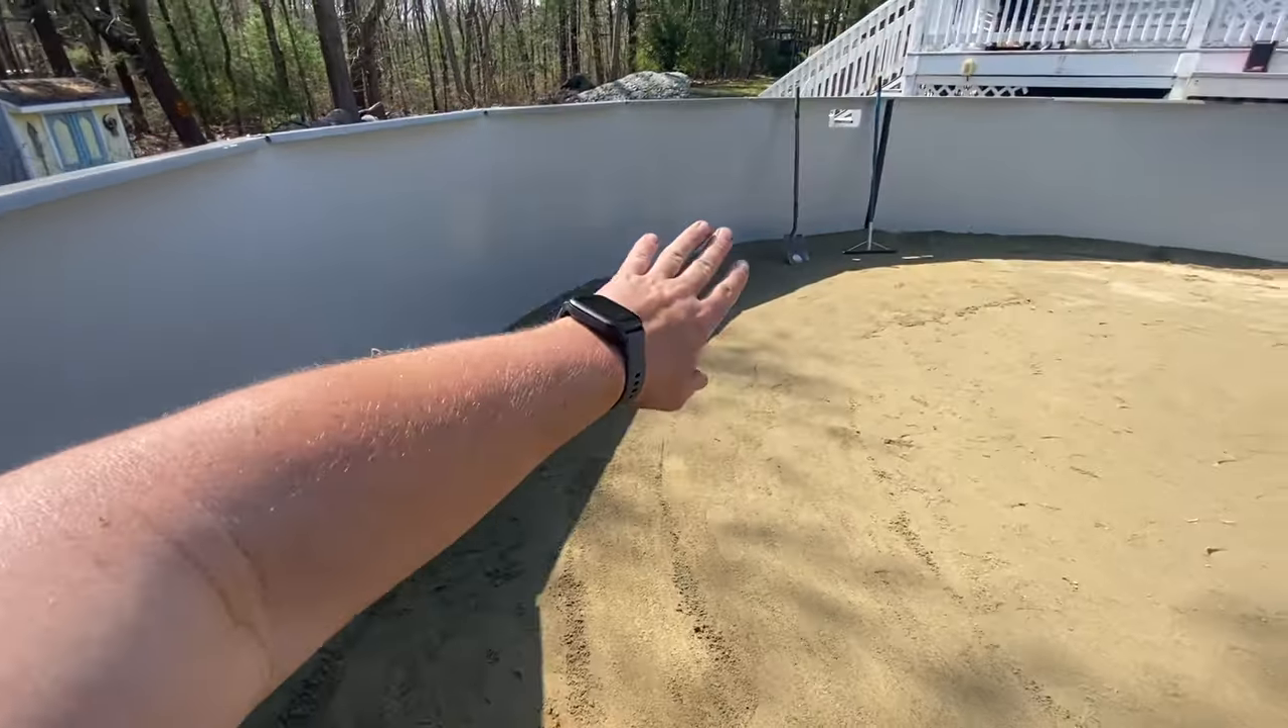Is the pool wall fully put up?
Yes.